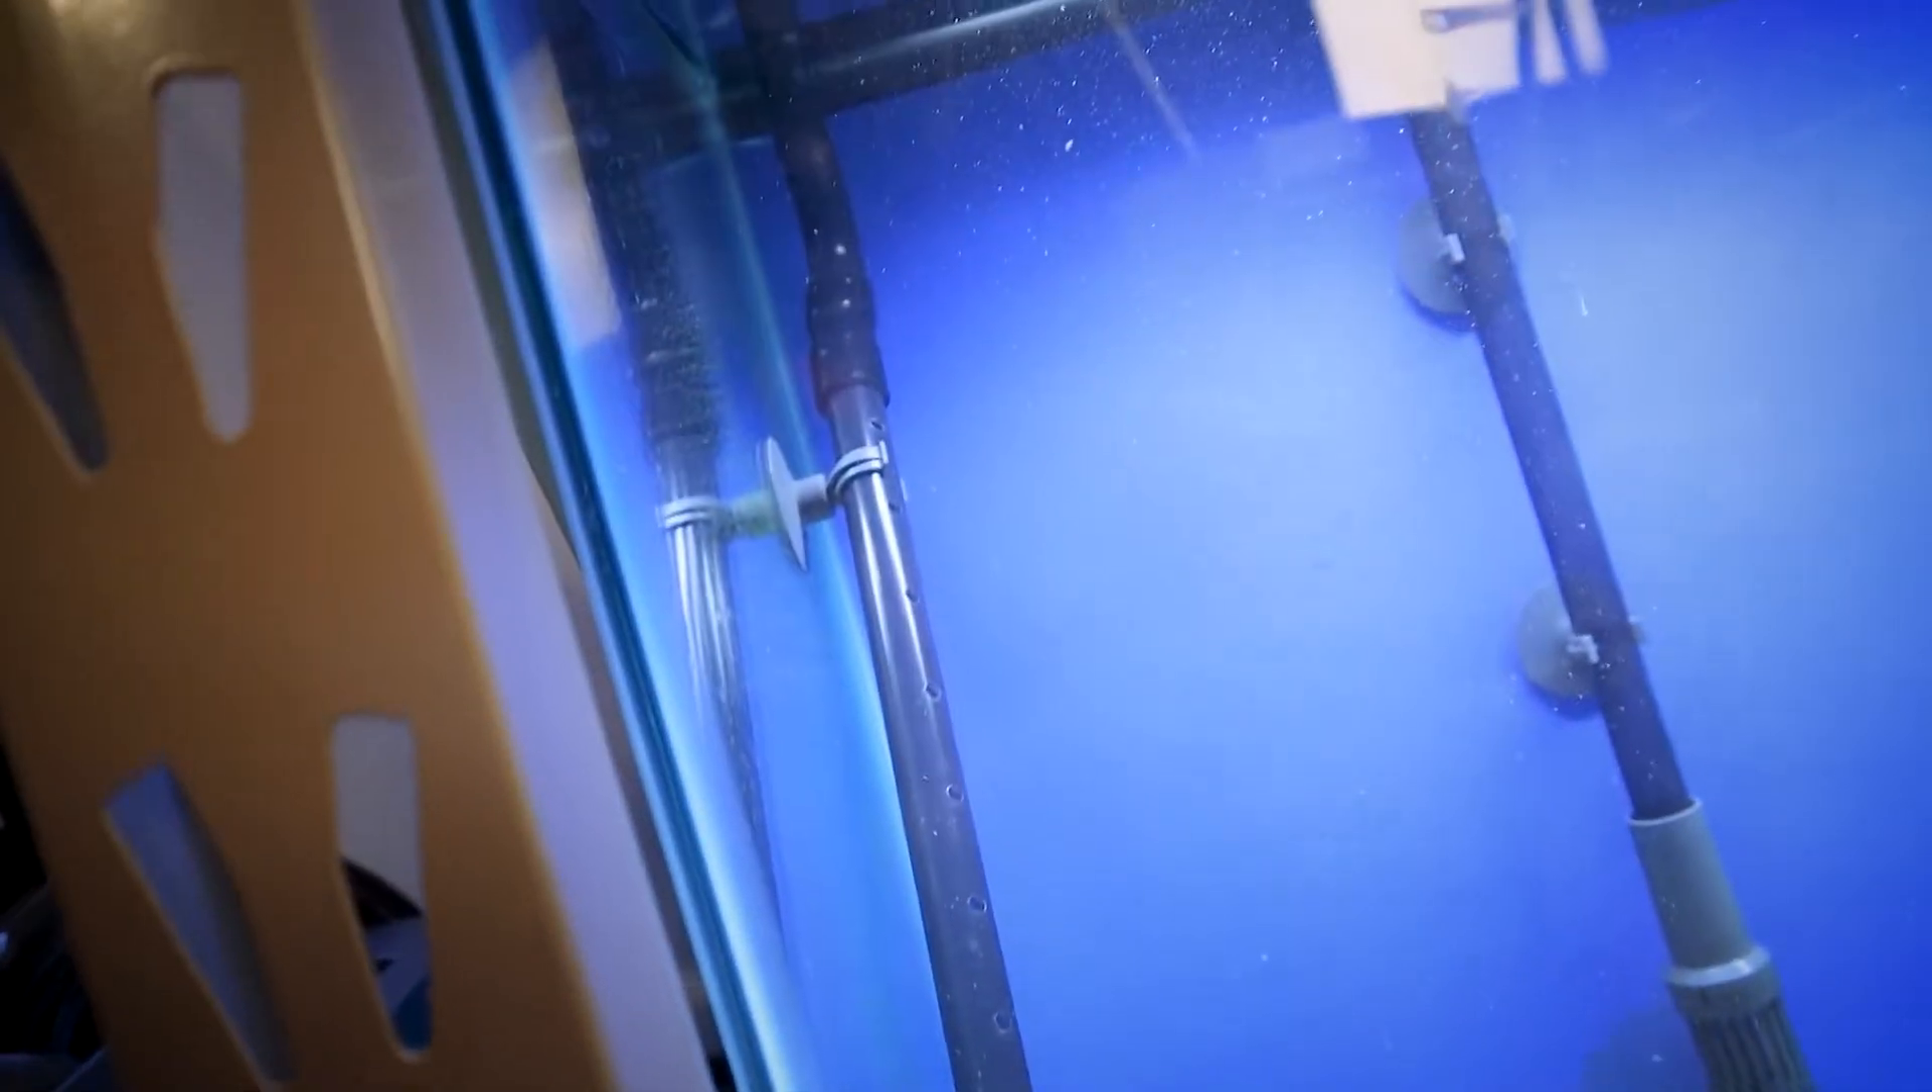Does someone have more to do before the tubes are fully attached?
No.